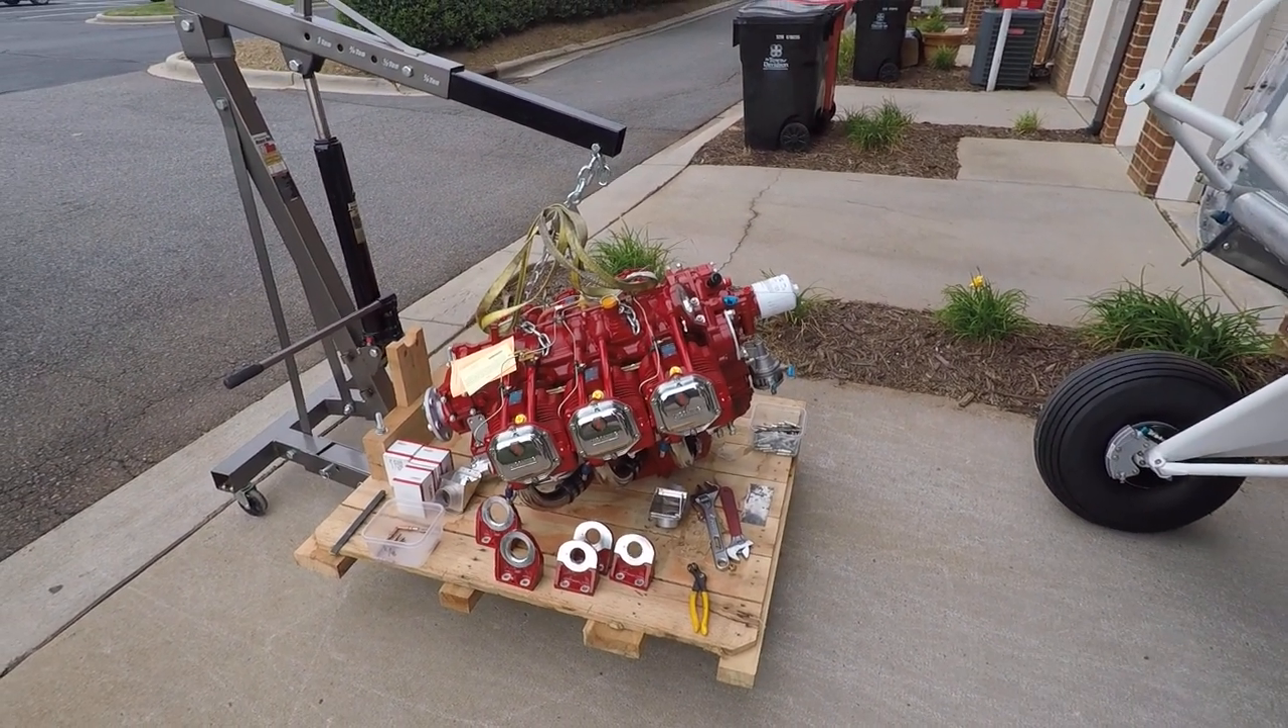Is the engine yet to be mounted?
Yes.